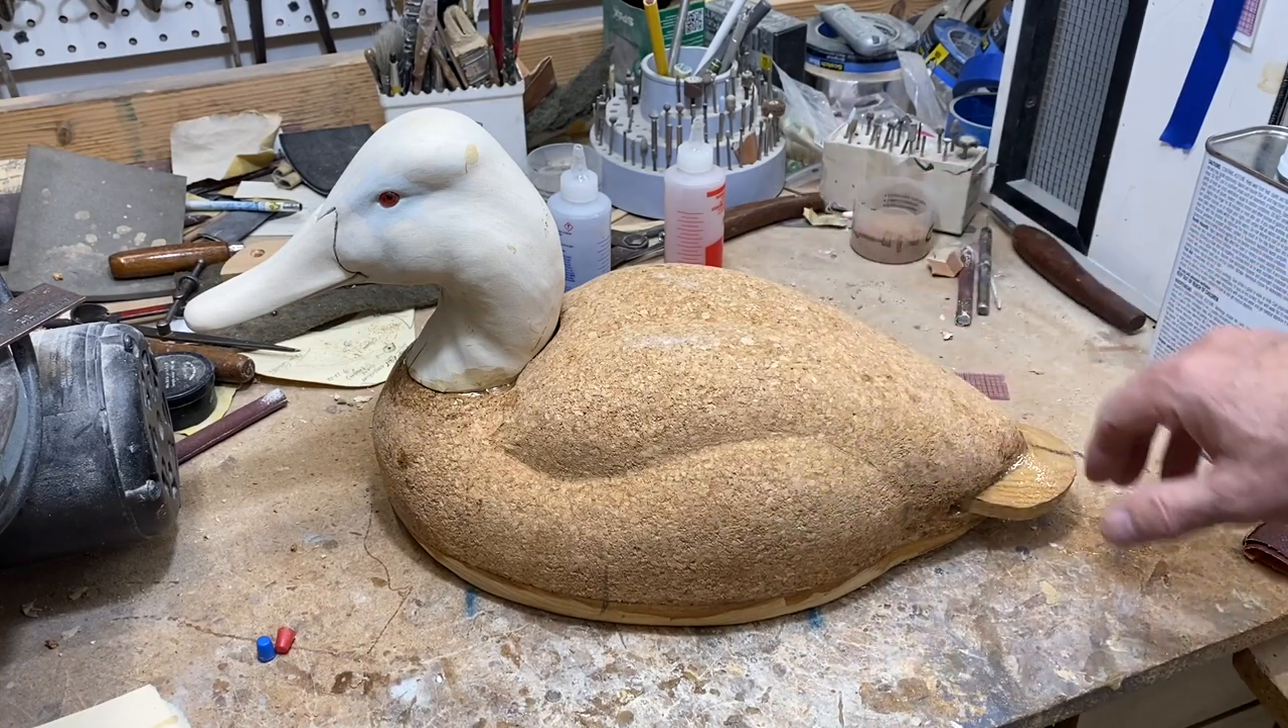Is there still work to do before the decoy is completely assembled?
No.